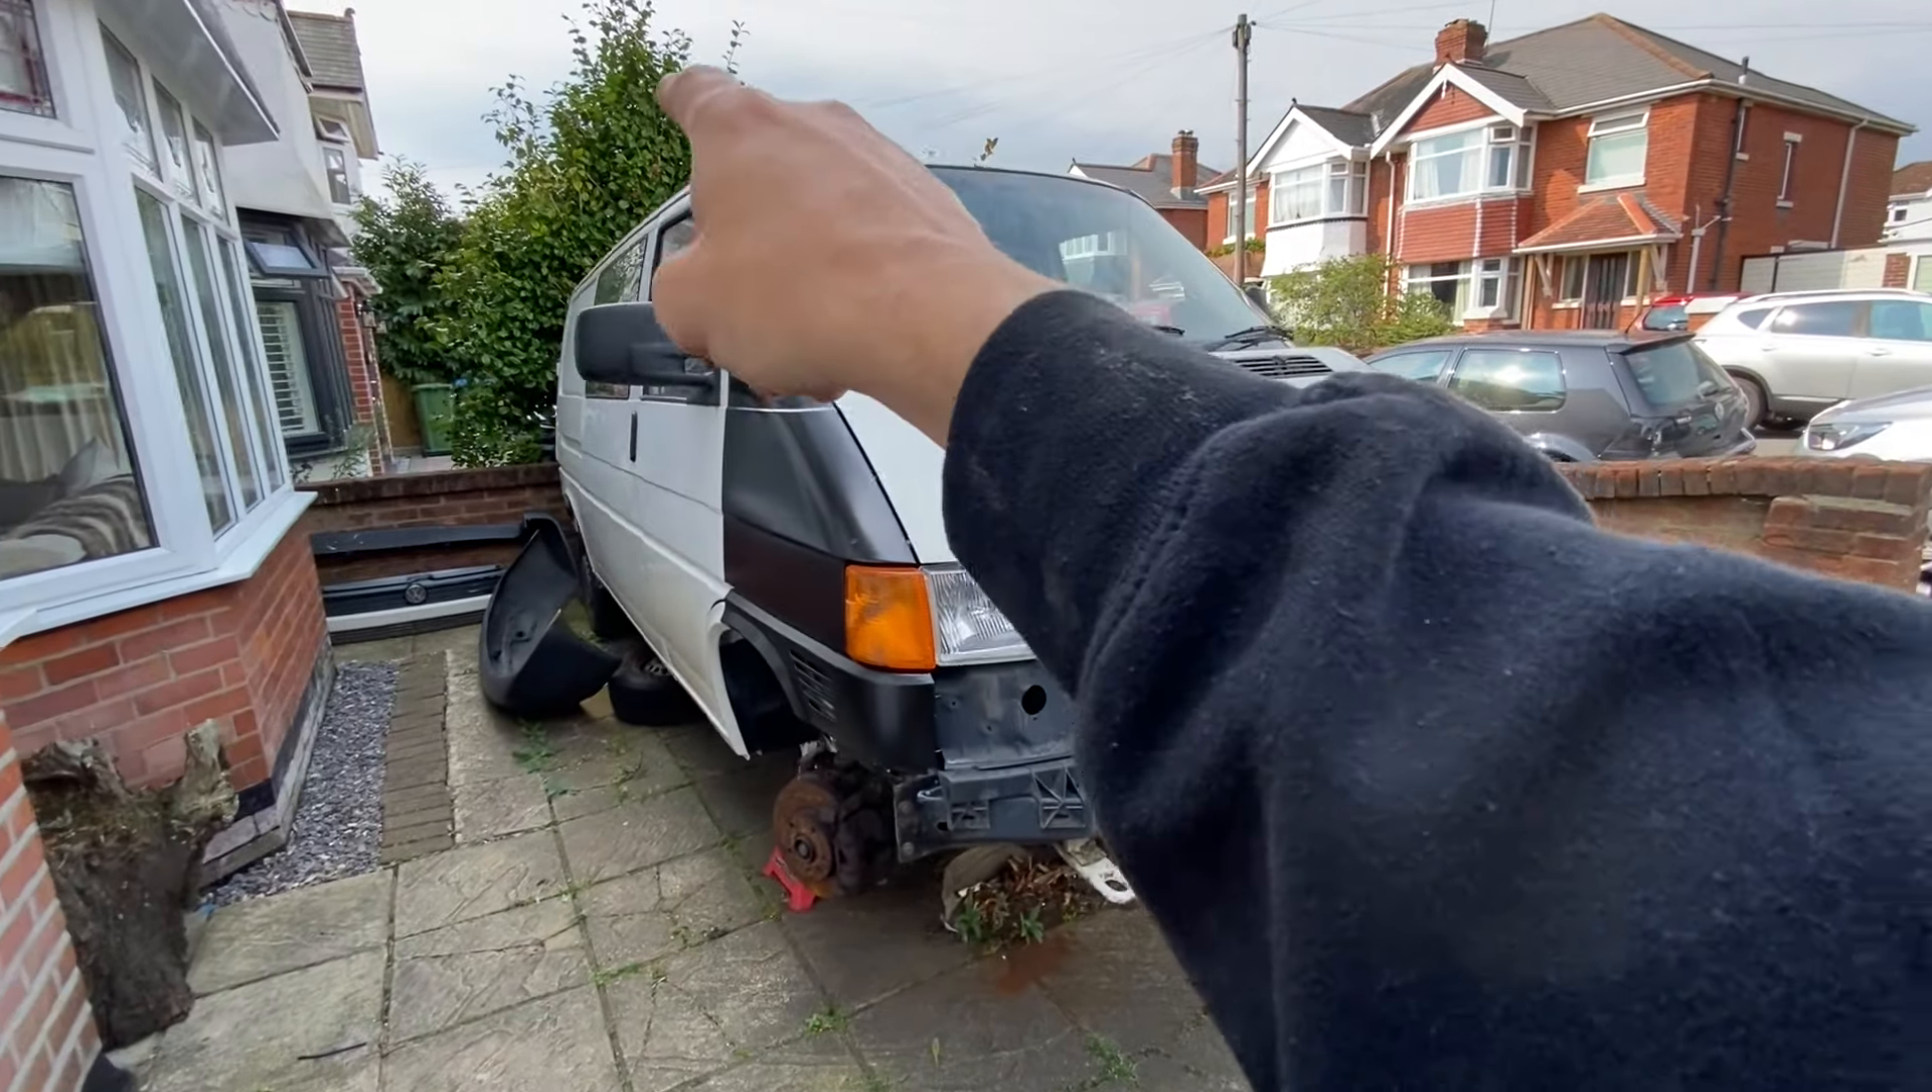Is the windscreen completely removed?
No.